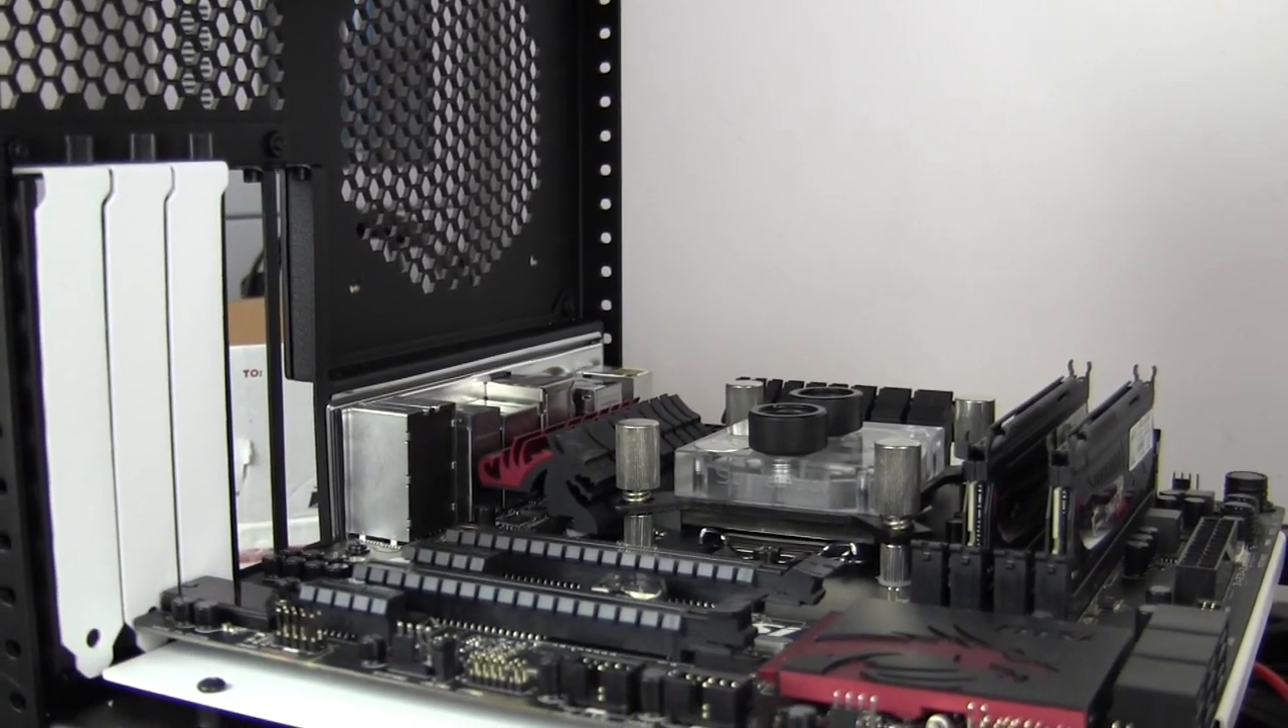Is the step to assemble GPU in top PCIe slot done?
No.